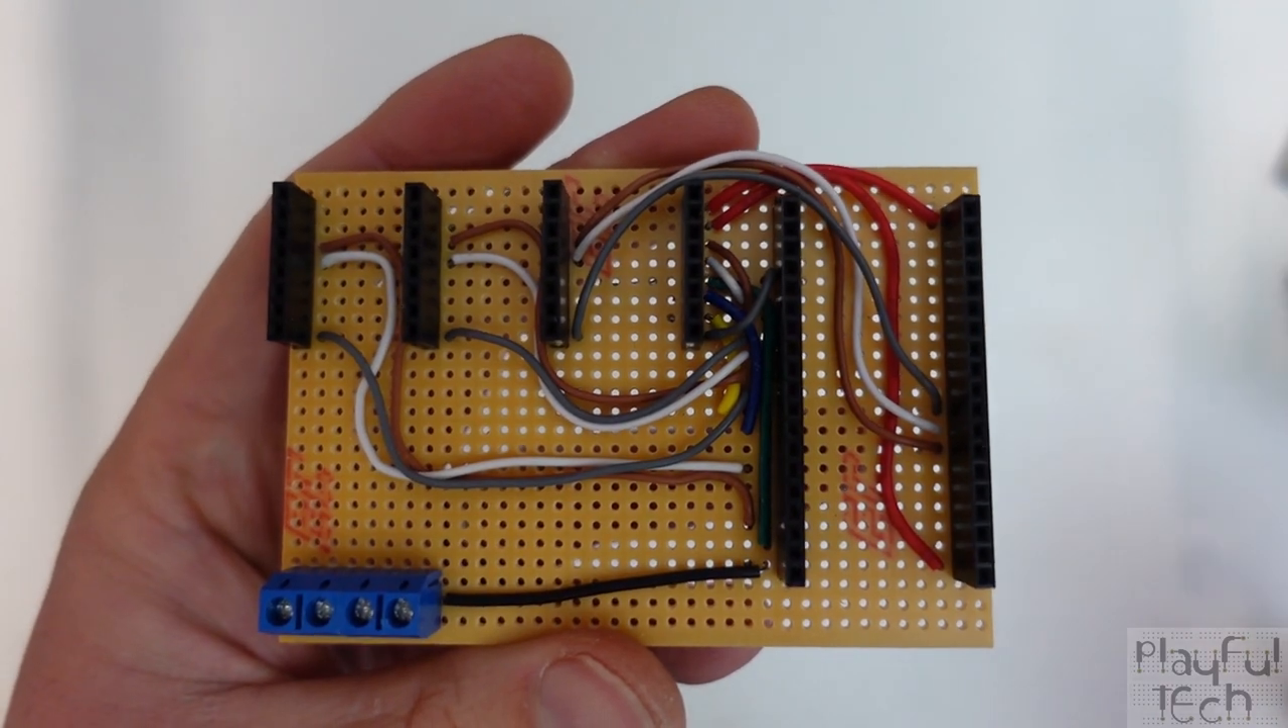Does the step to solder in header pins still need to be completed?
No.